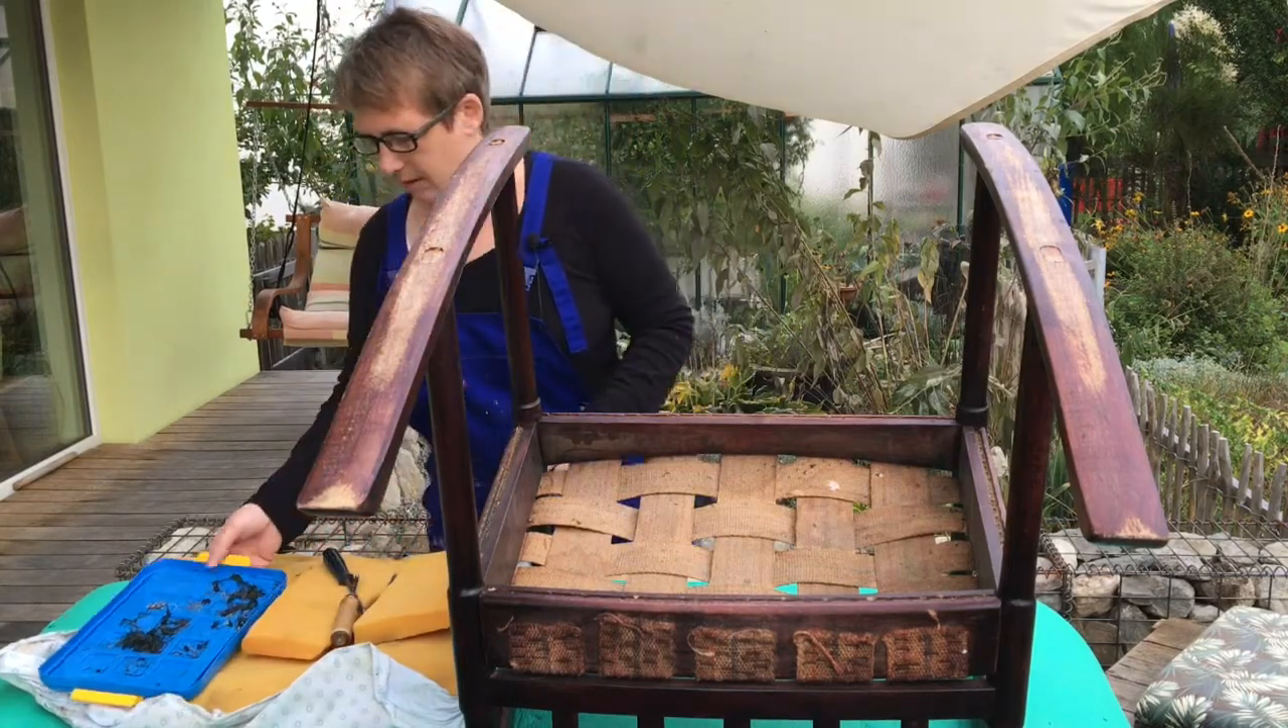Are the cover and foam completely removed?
Yes.